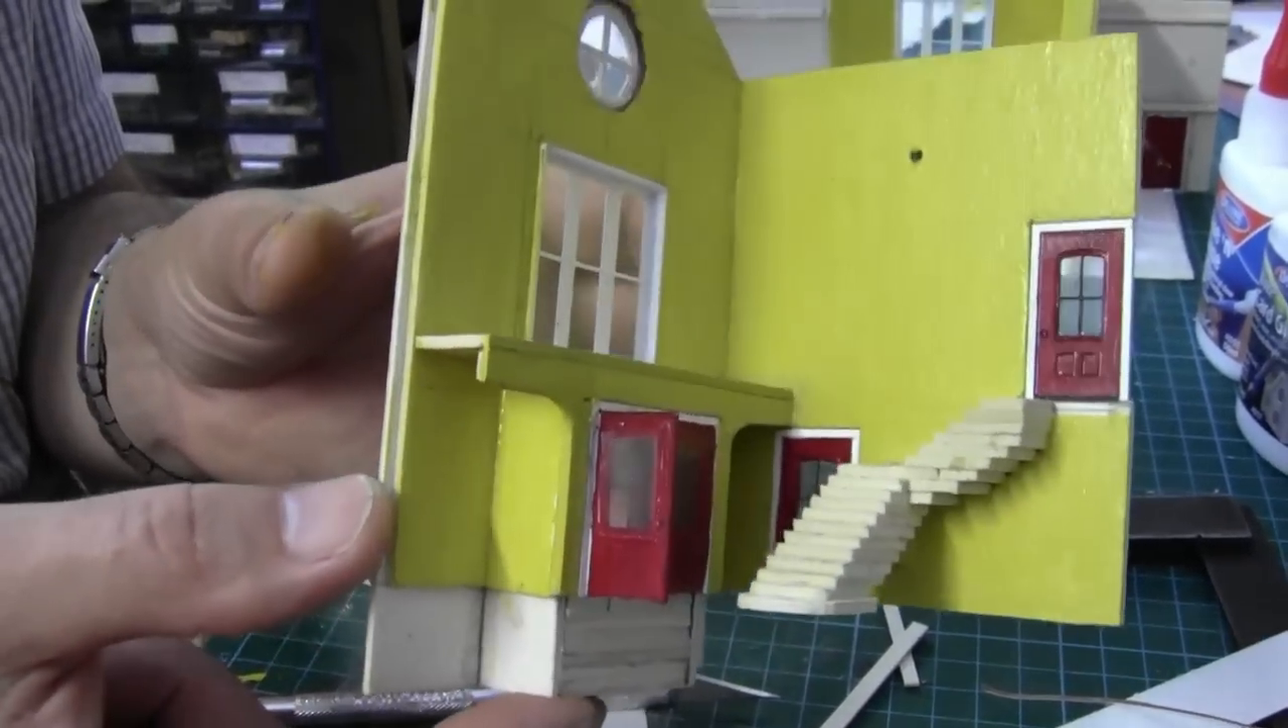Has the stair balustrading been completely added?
No.